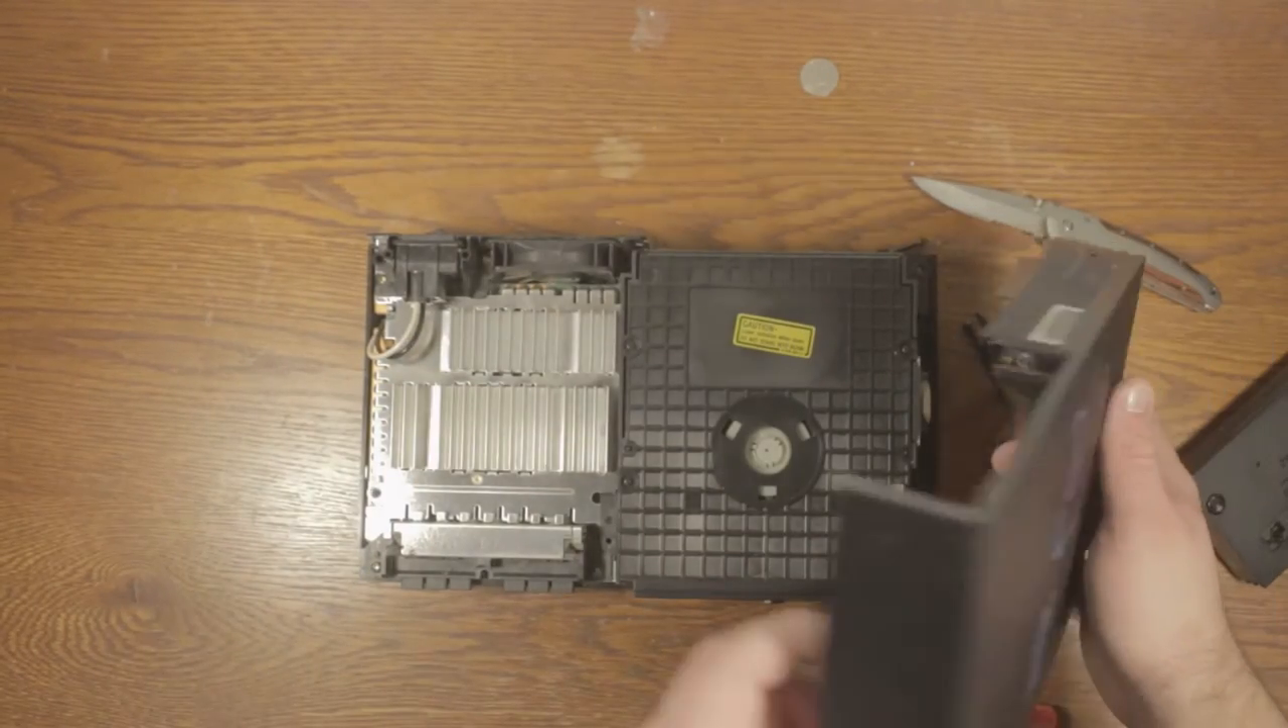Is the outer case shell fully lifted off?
Yes.